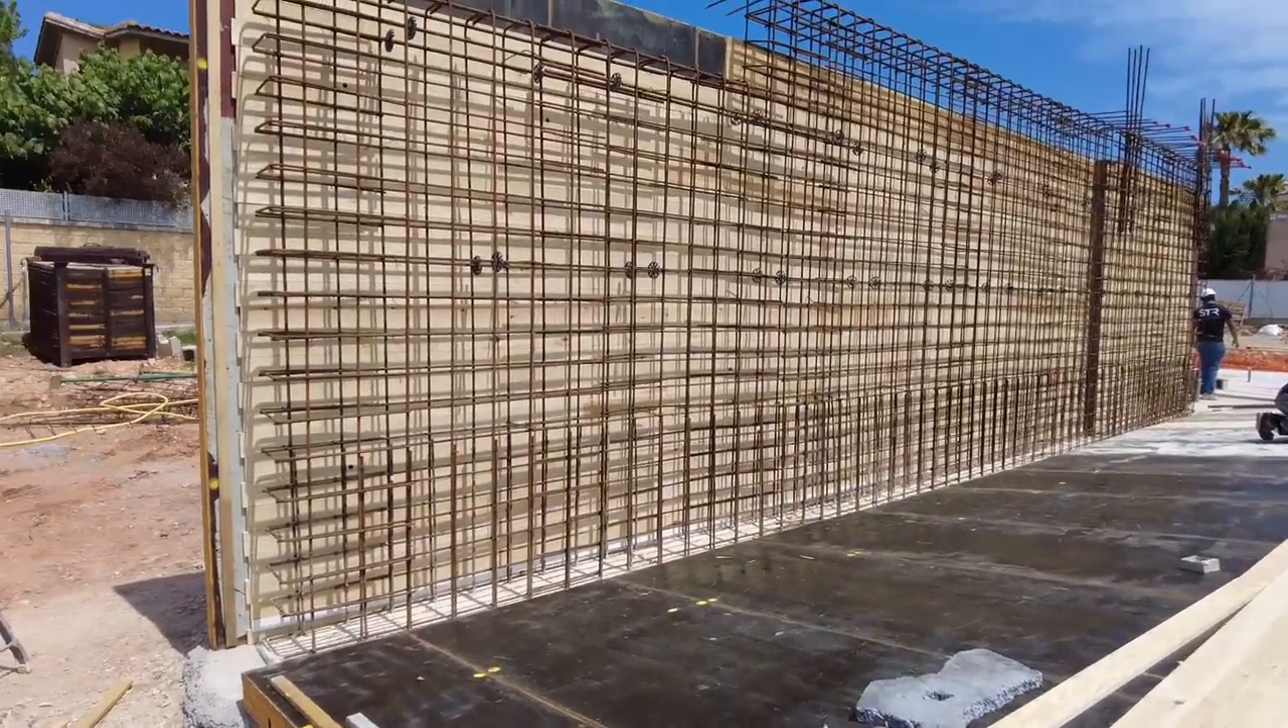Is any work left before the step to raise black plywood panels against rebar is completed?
Yes.